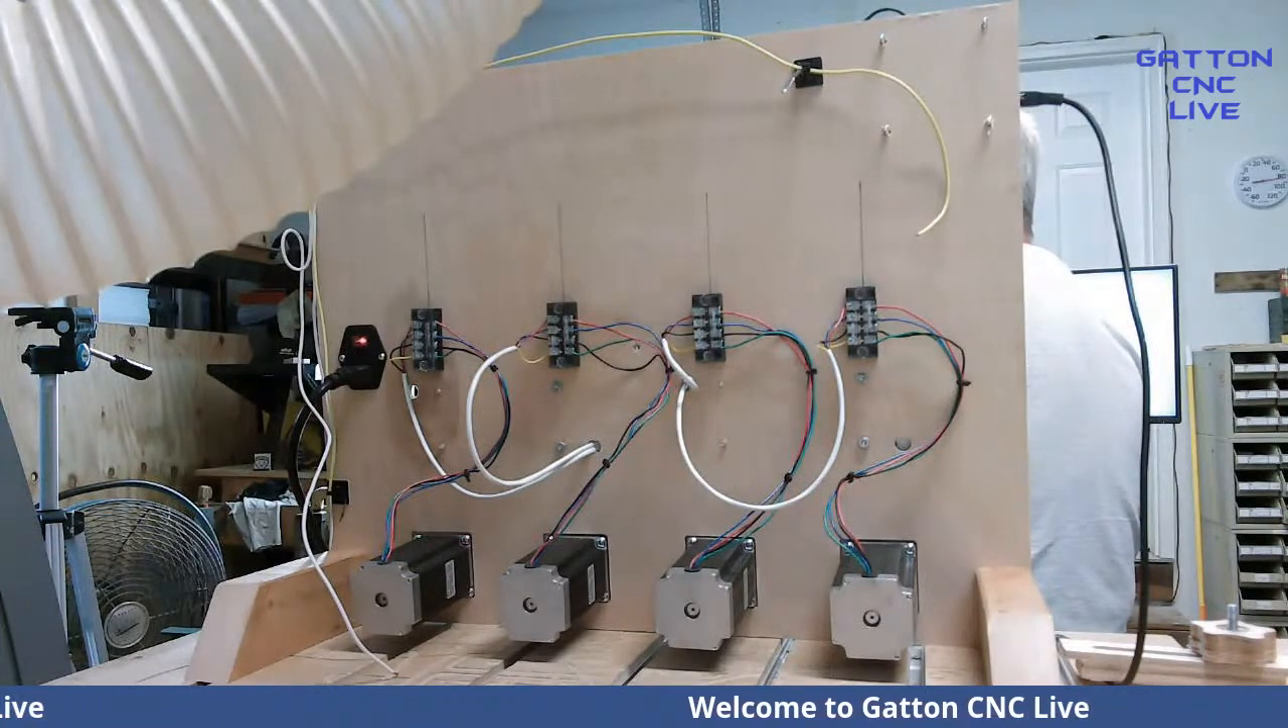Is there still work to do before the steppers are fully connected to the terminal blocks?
No.